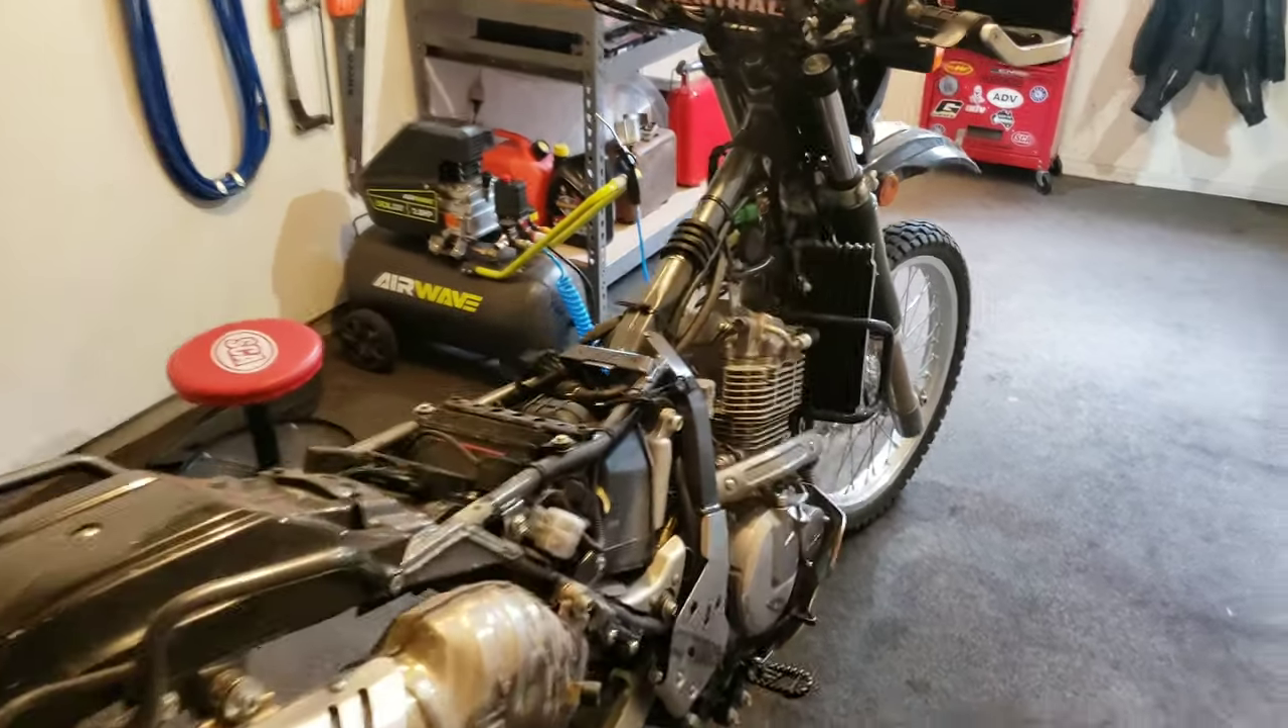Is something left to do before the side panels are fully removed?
No.